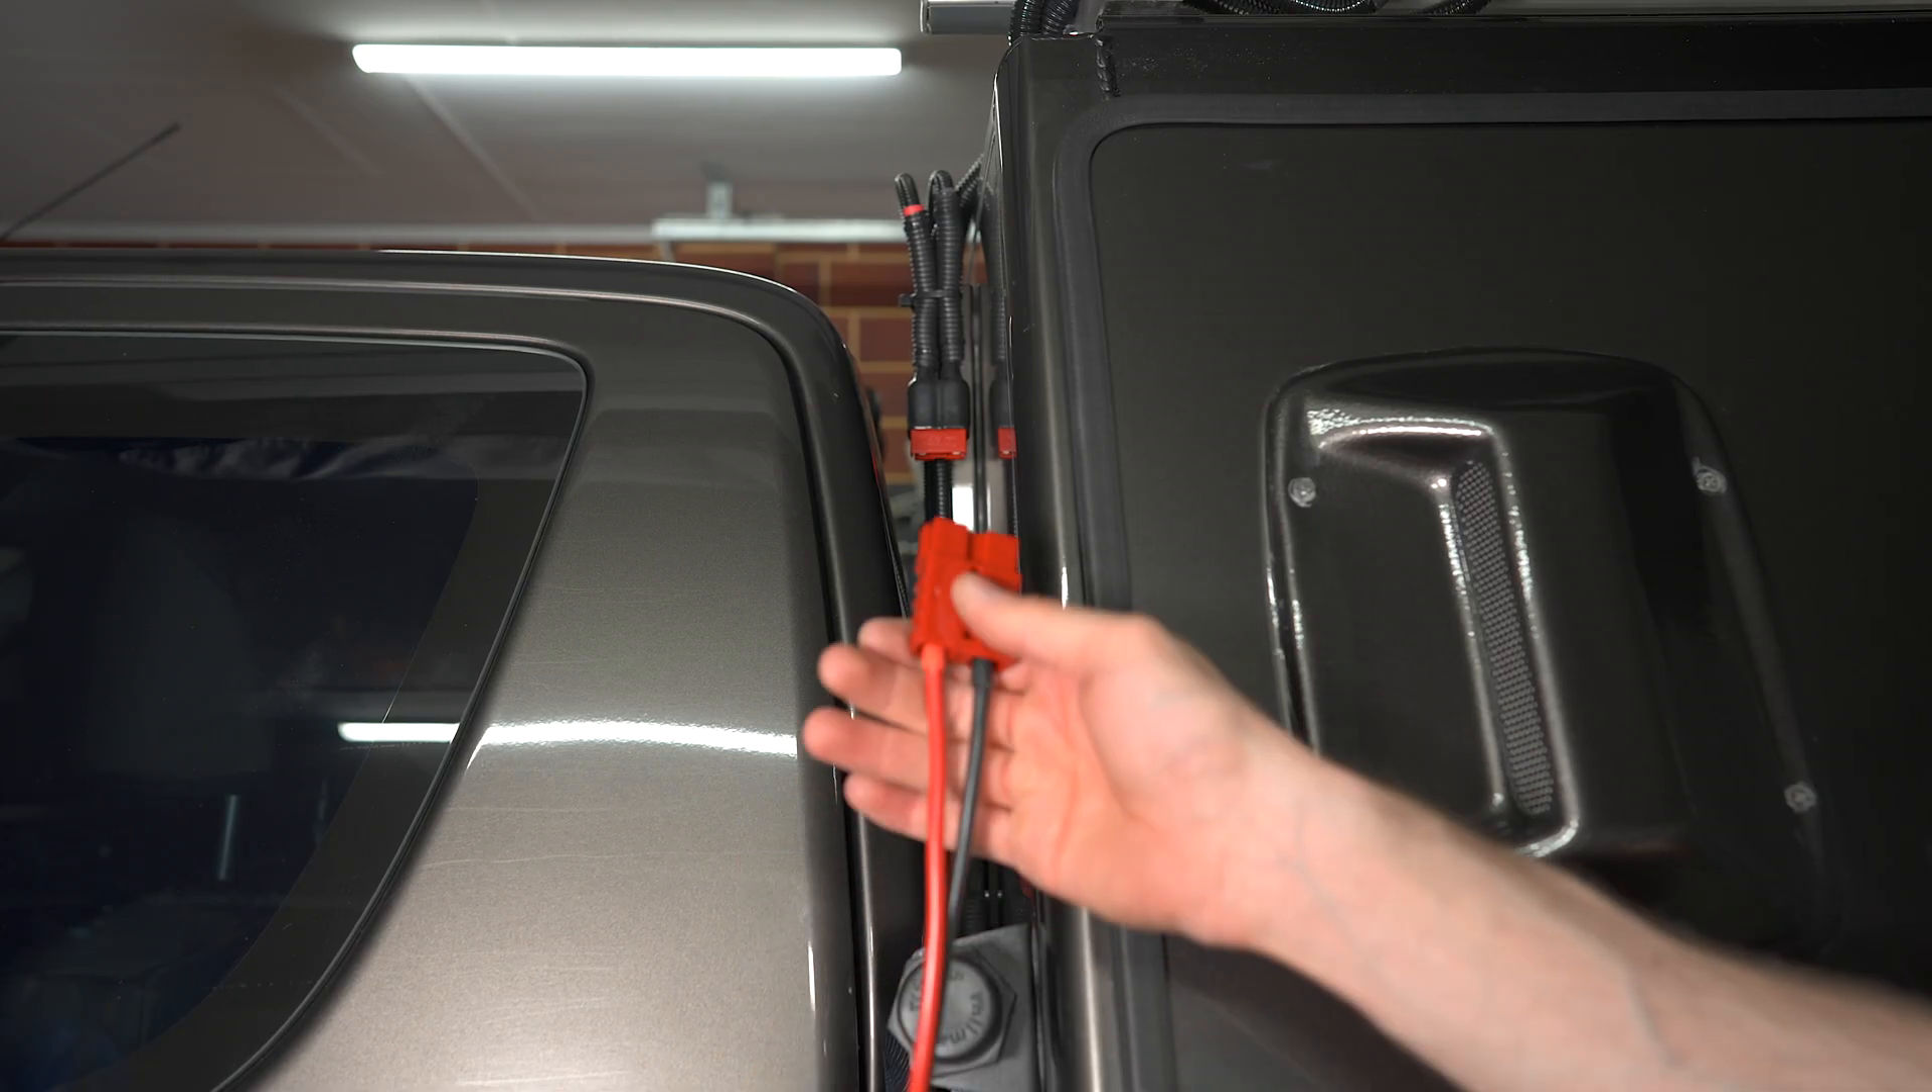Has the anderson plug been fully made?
Yes.